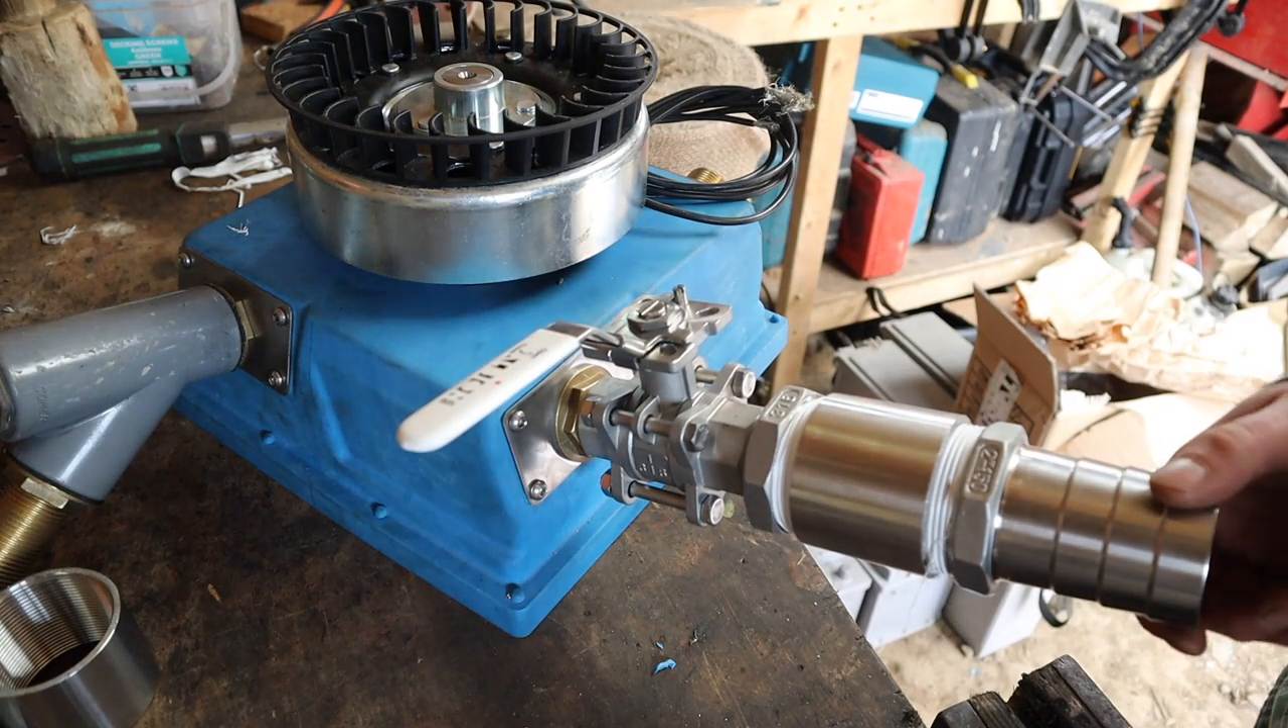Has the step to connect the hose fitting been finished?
Yes.